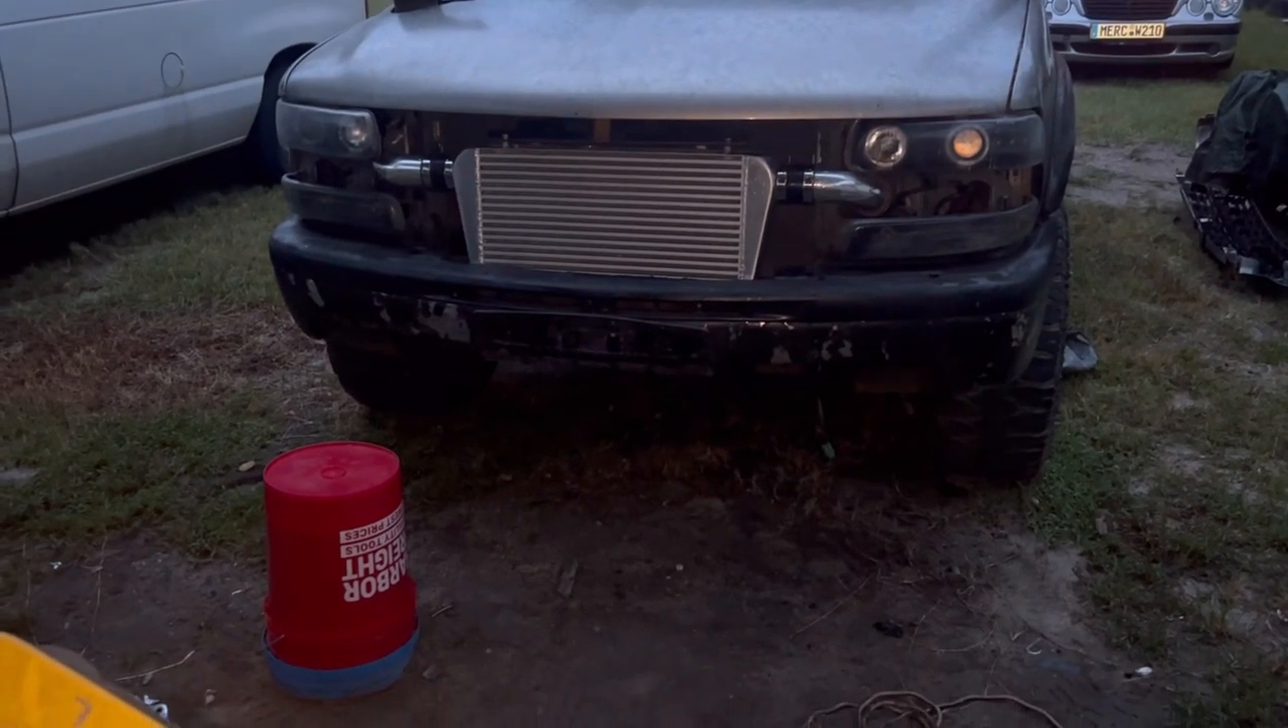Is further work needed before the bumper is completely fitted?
No.